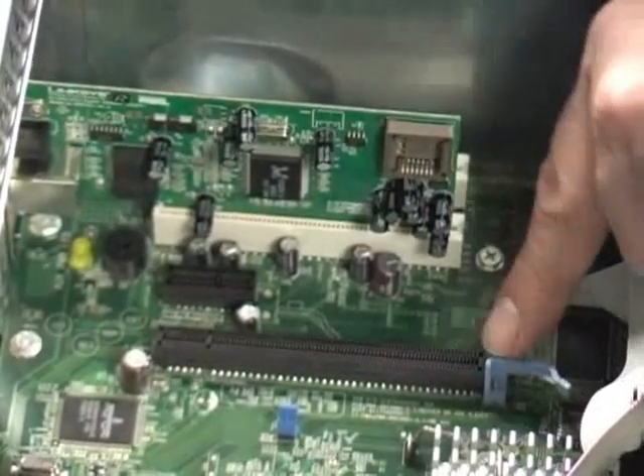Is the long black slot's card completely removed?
Yes.